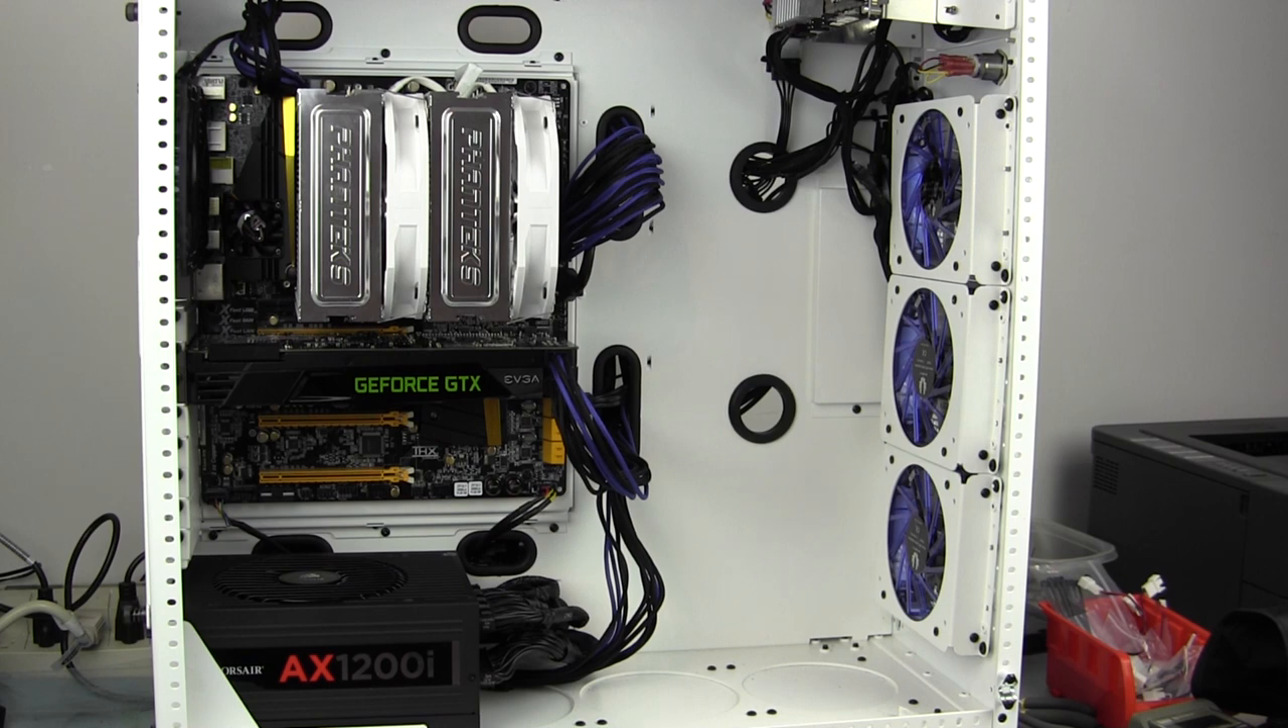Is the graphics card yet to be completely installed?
No.